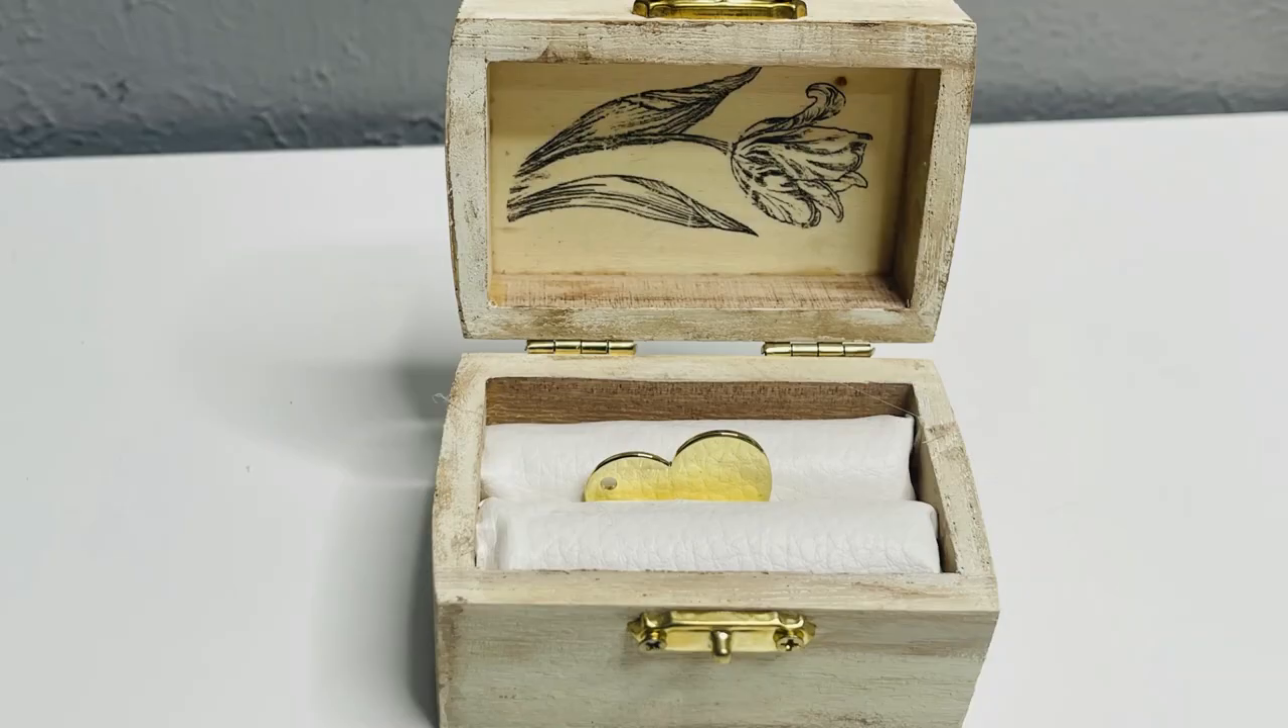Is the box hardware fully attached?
Yes.